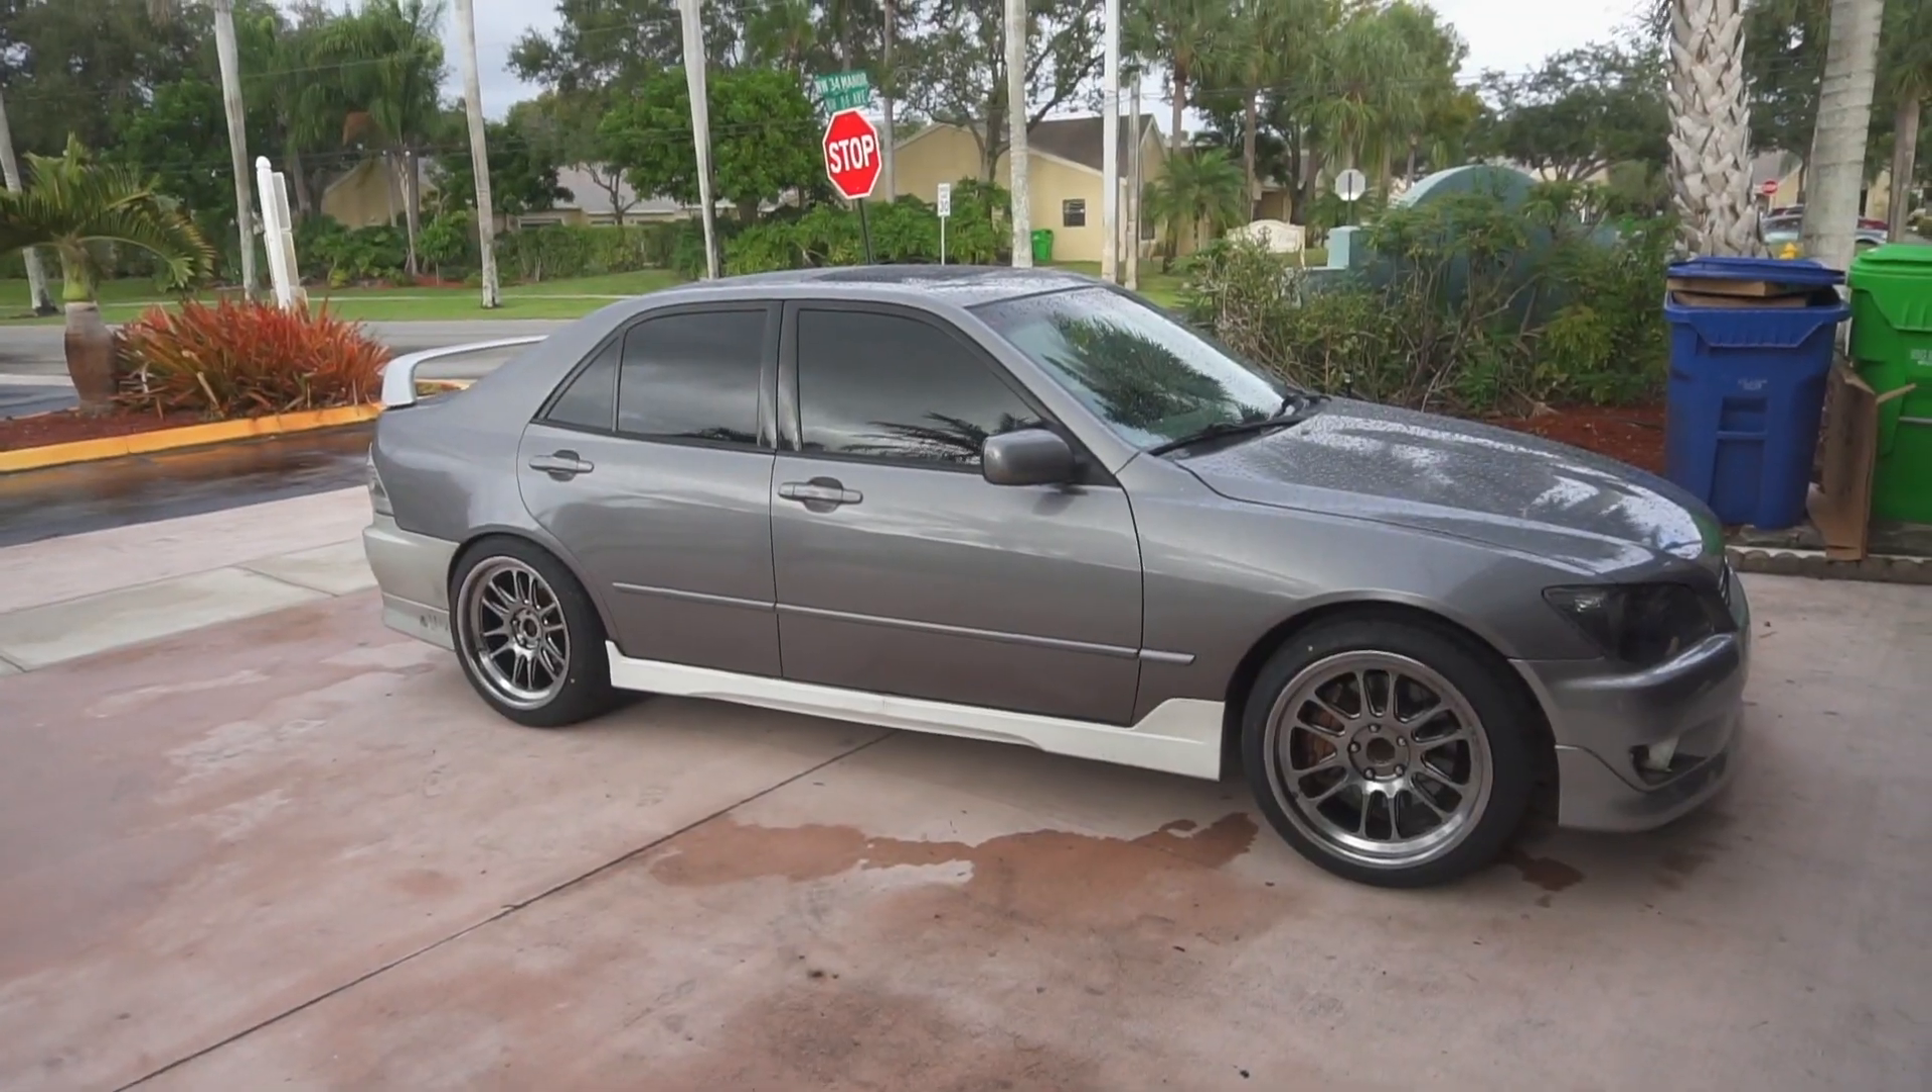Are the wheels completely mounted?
Yes.